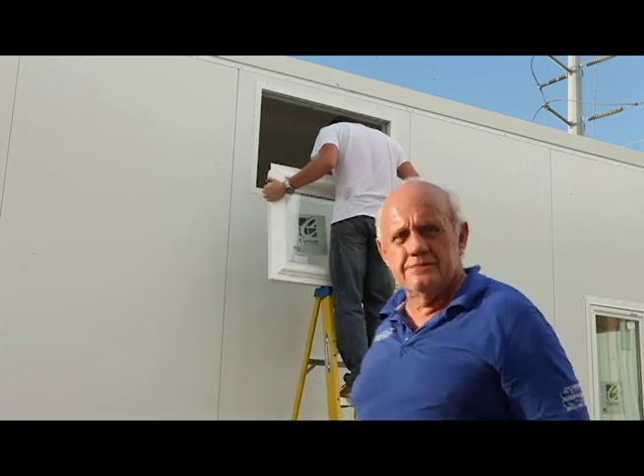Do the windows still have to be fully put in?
Yes.